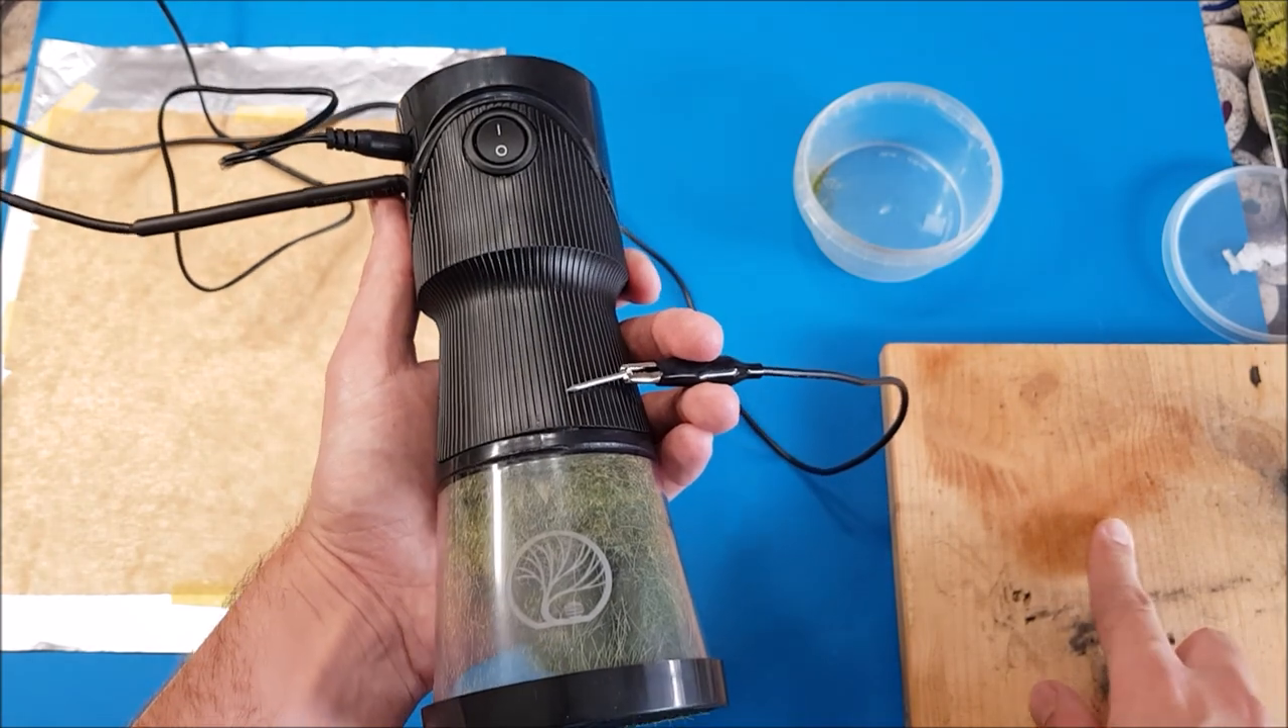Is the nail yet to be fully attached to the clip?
No.